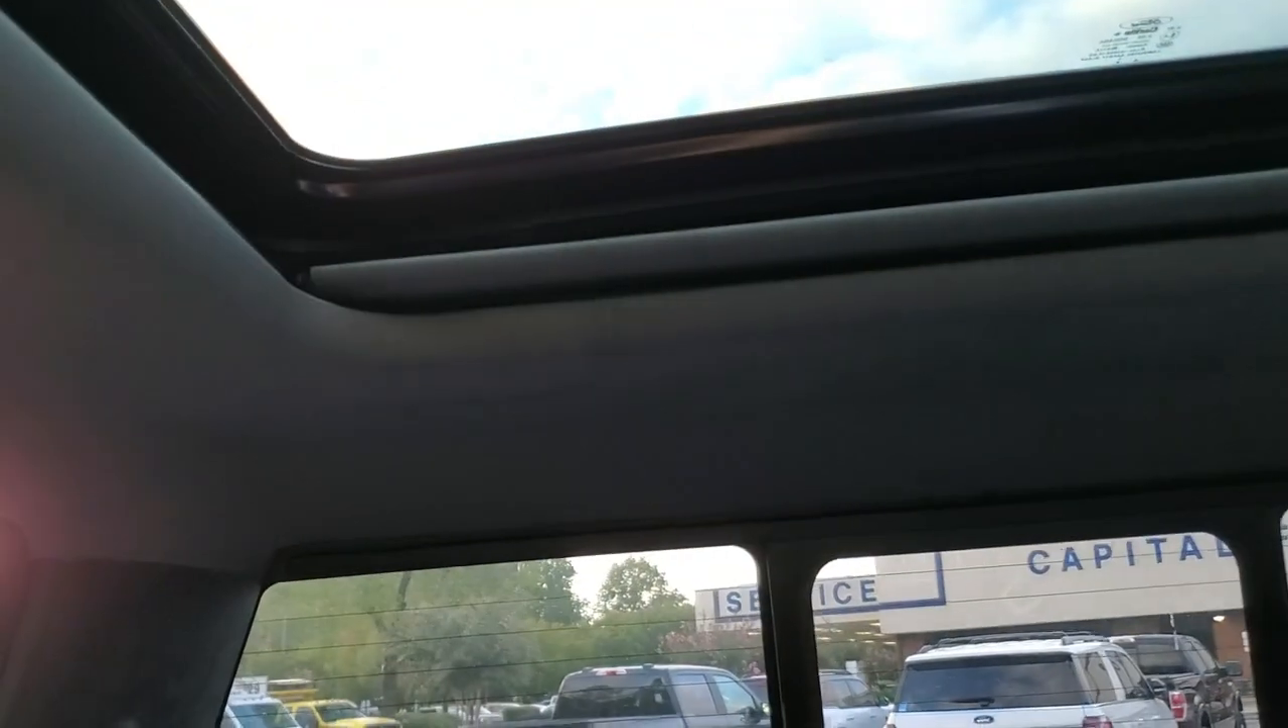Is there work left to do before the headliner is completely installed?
No.